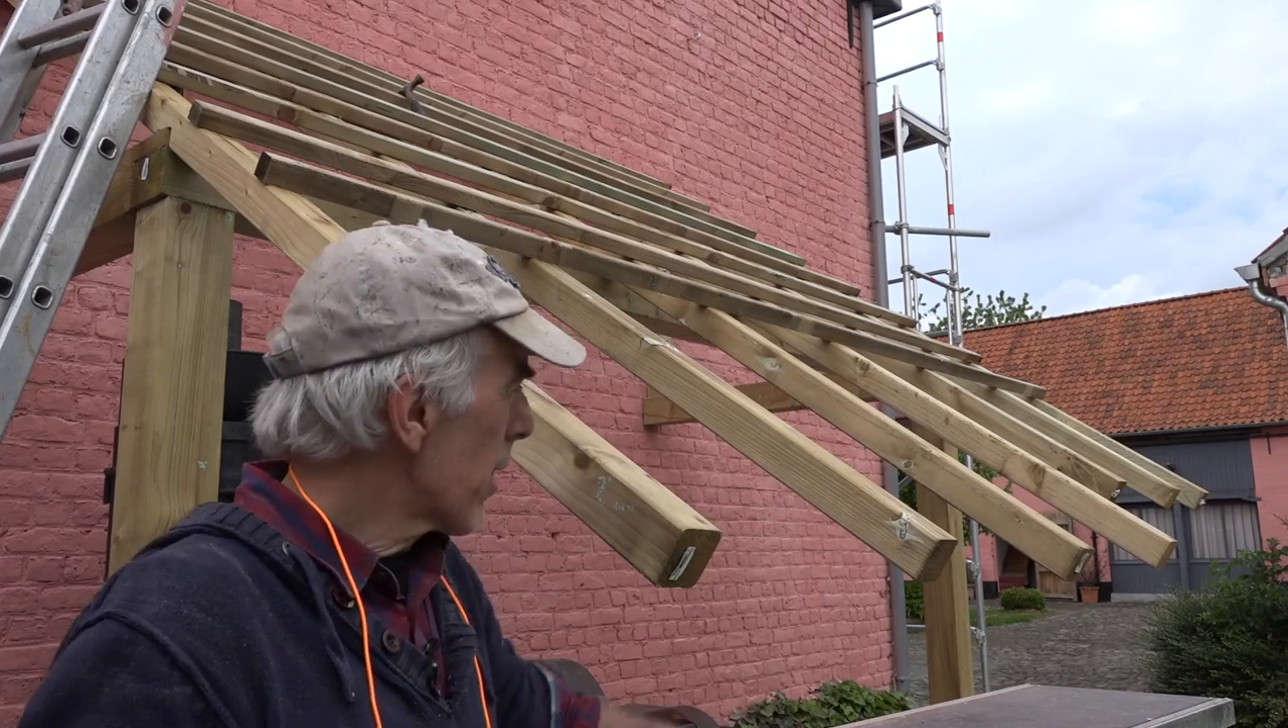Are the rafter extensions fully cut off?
No.